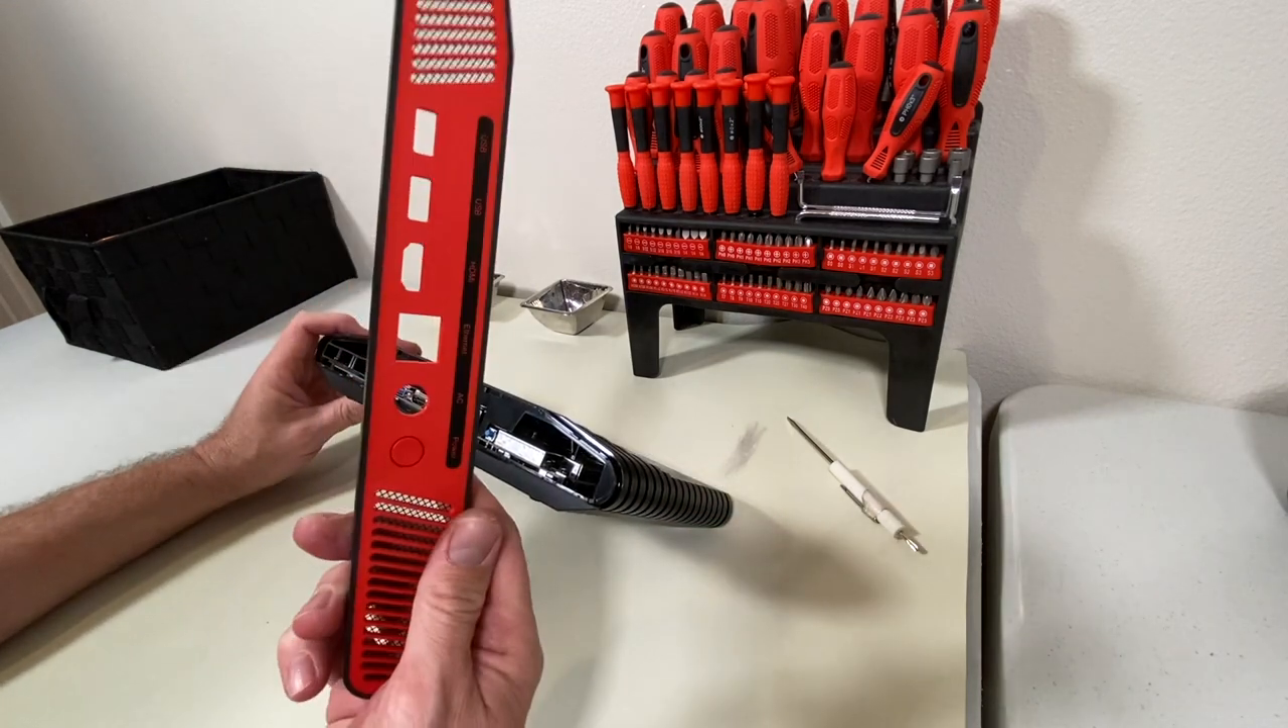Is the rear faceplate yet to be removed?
No.